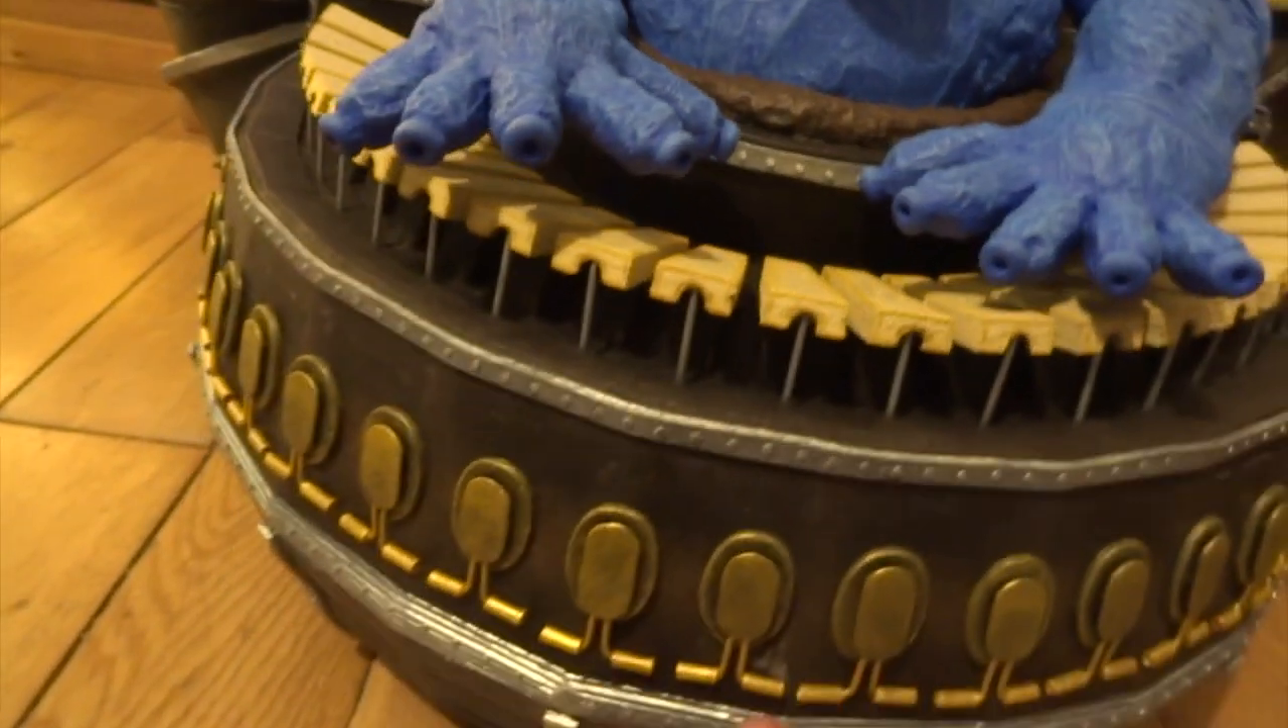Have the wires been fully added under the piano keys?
Yes.